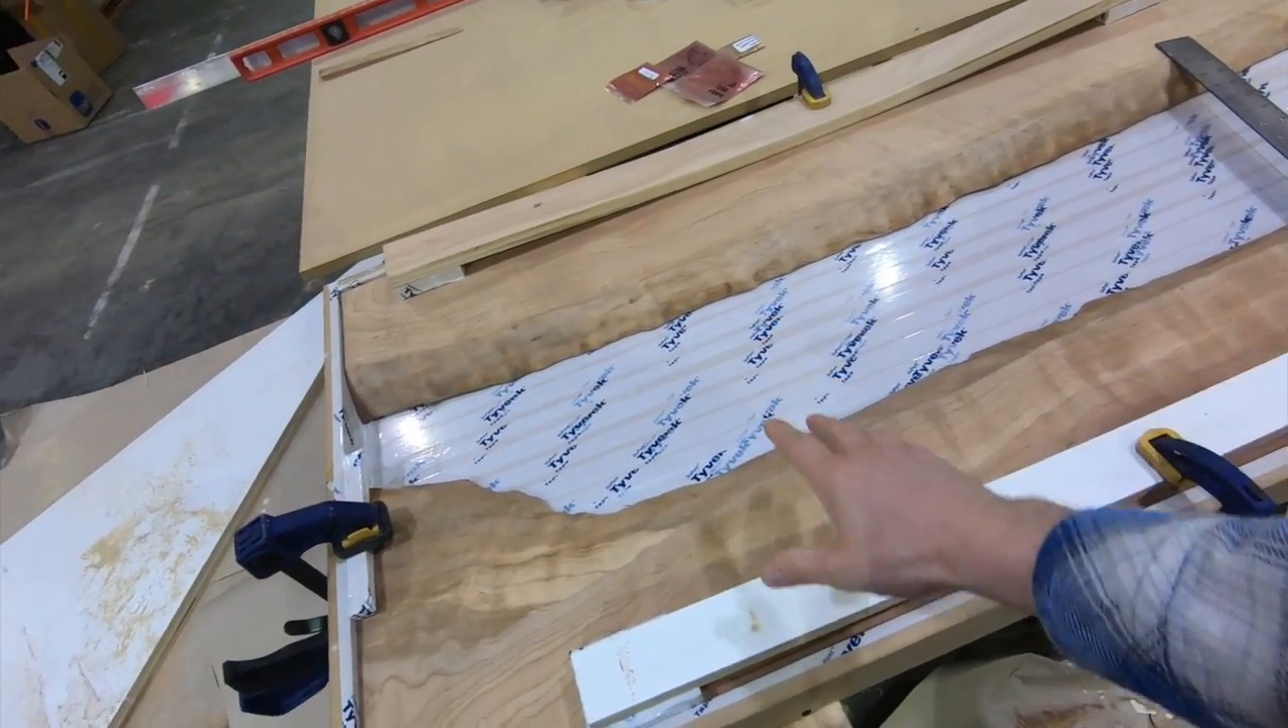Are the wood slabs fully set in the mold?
Yes.